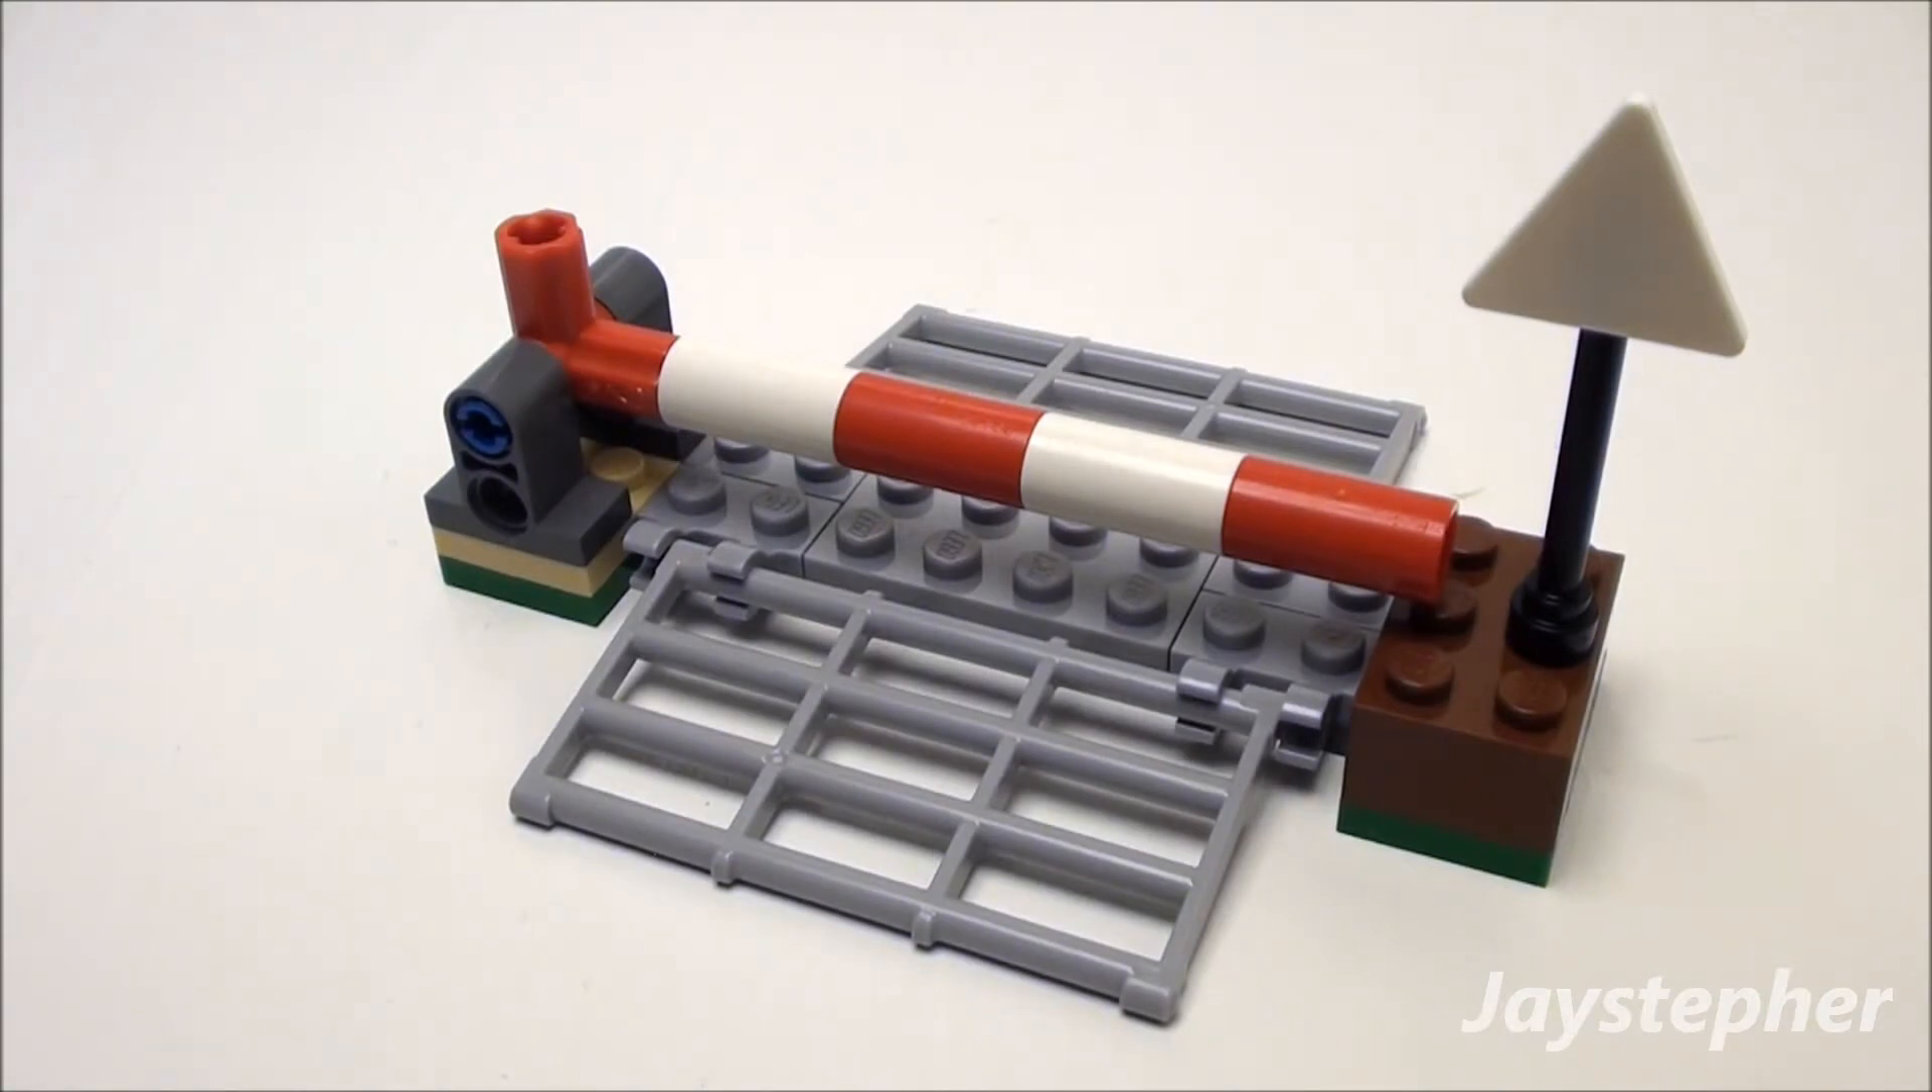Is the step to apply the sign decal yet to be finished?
Yes.